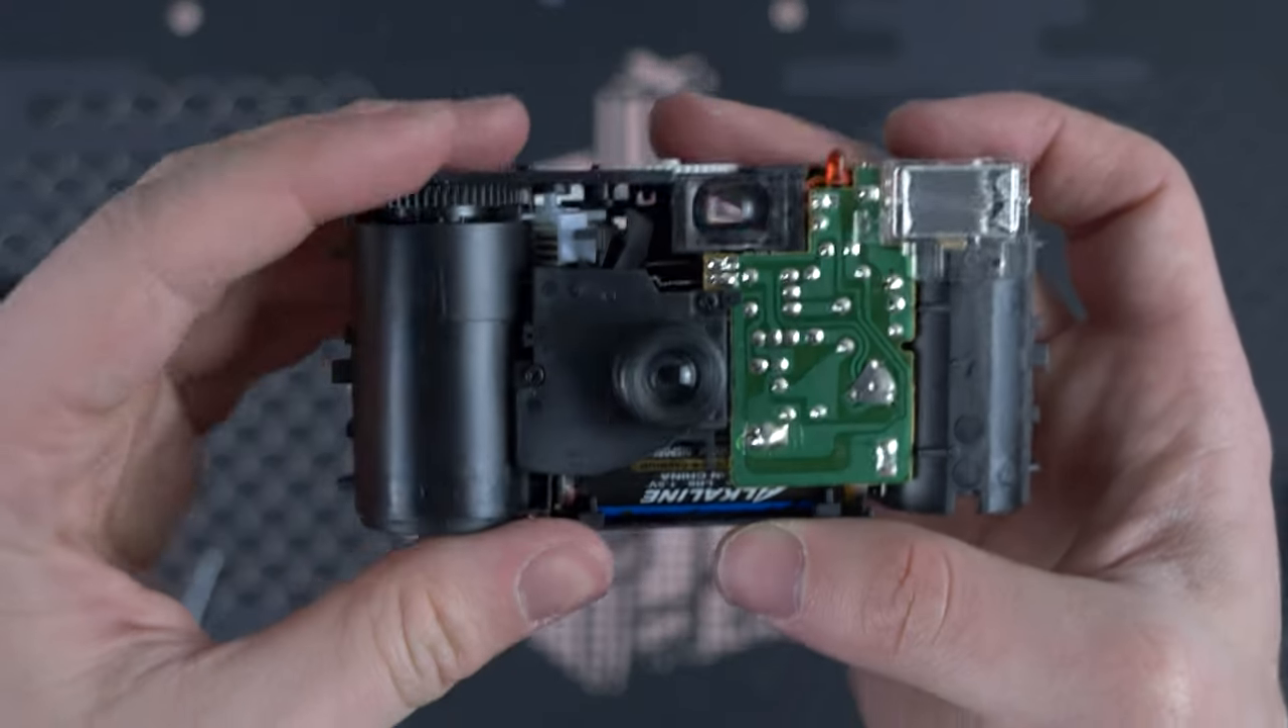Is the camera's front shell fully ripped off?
Yes.